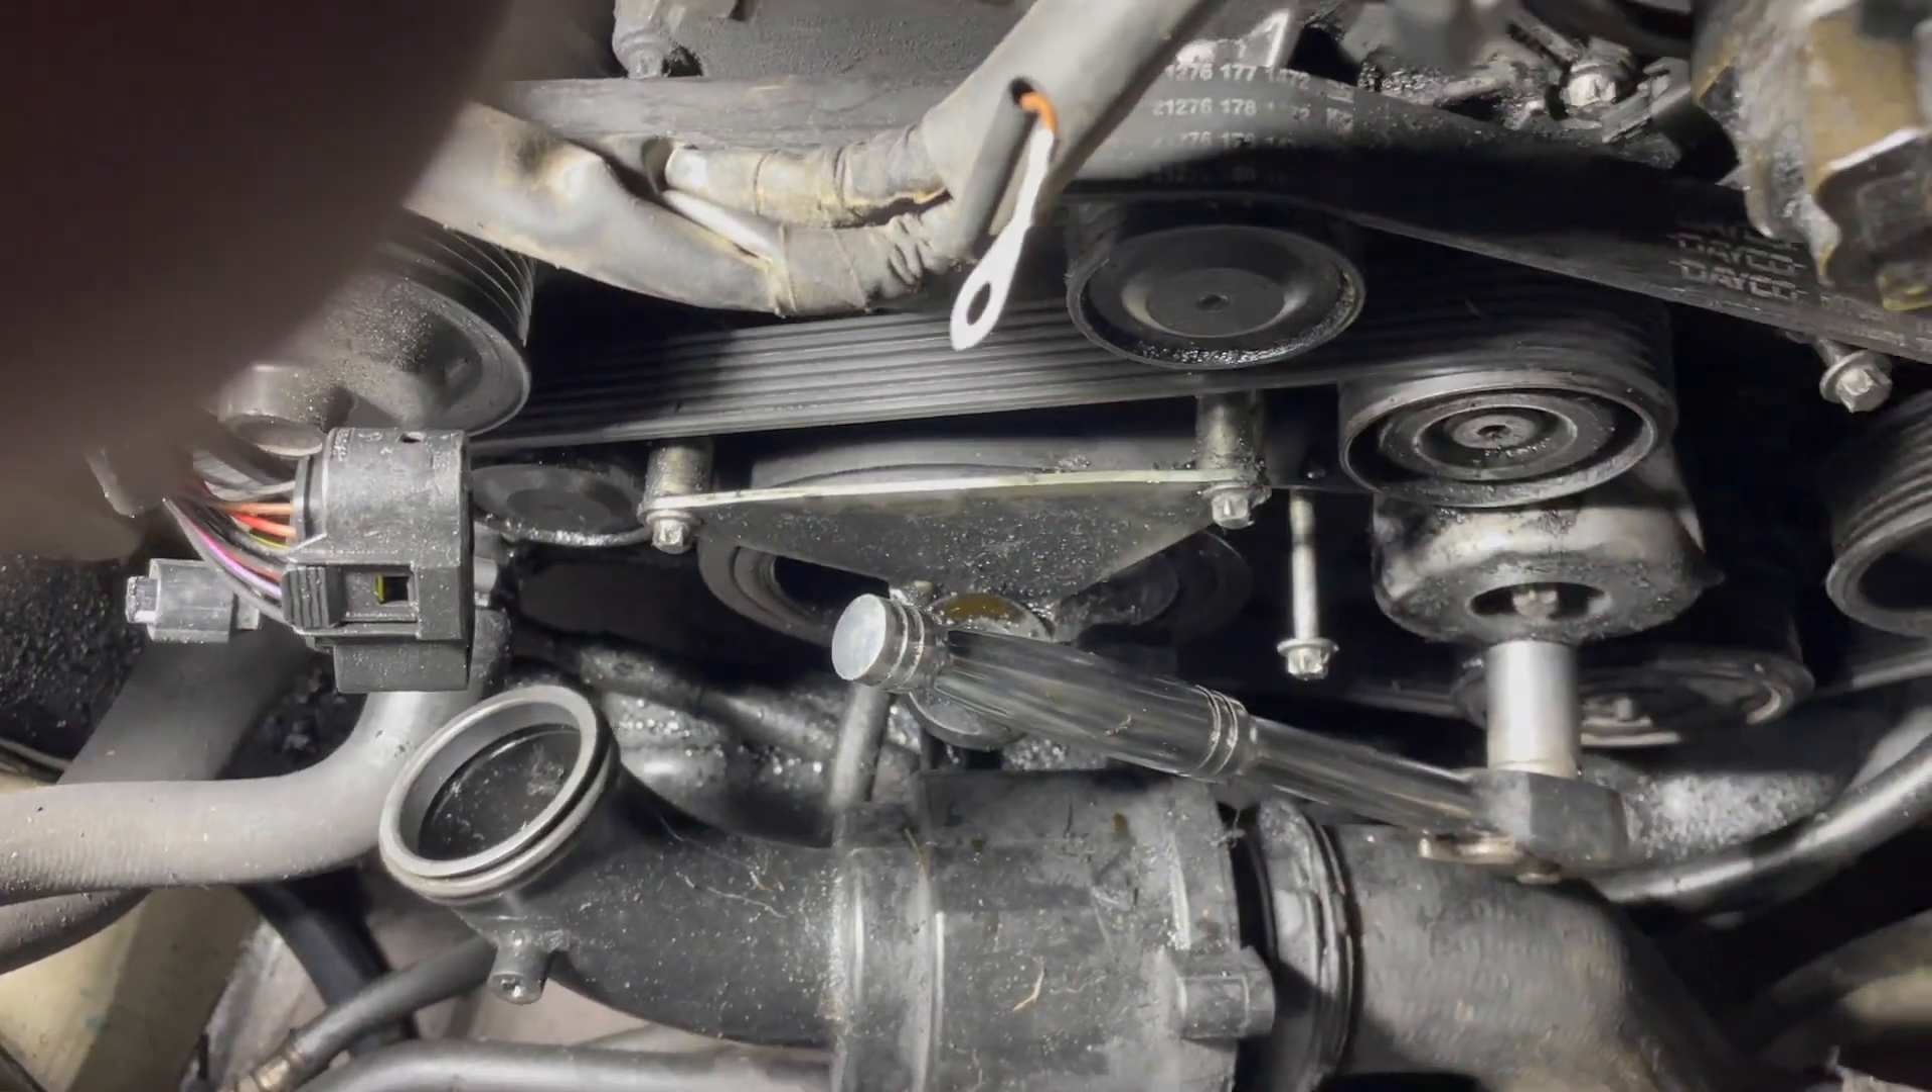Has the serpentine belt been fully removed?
No.